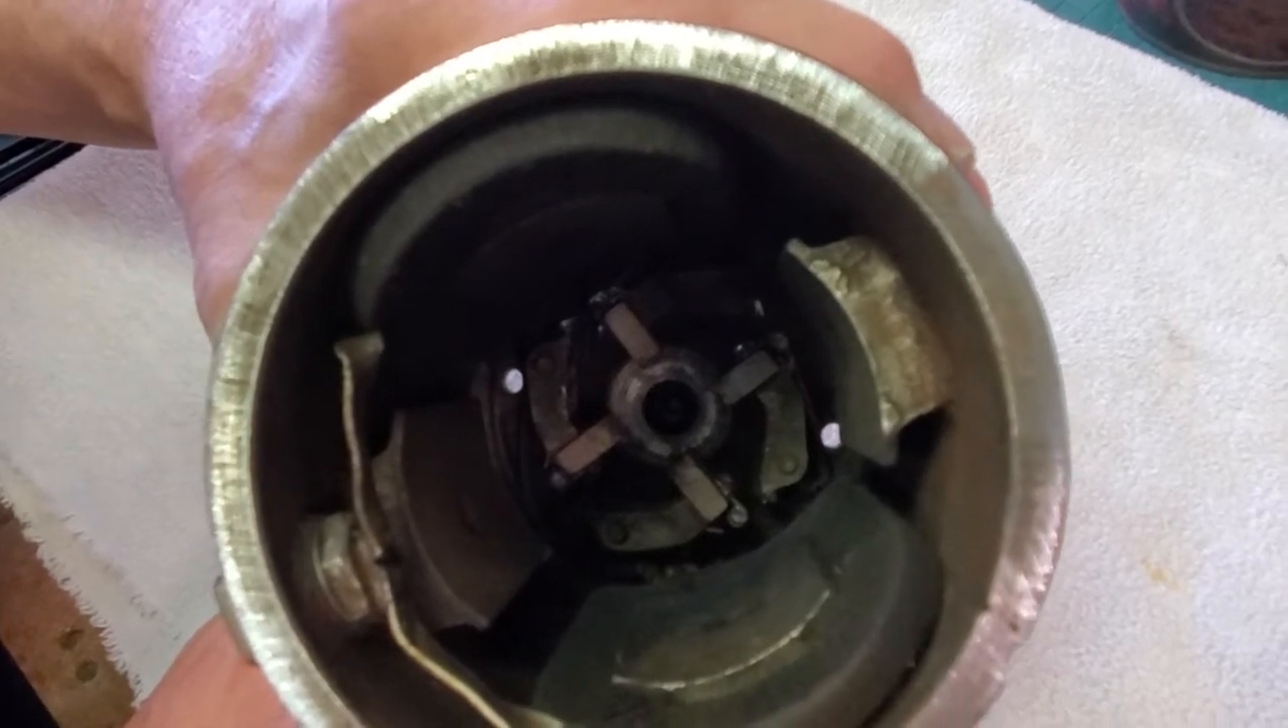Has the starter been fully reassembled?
No.